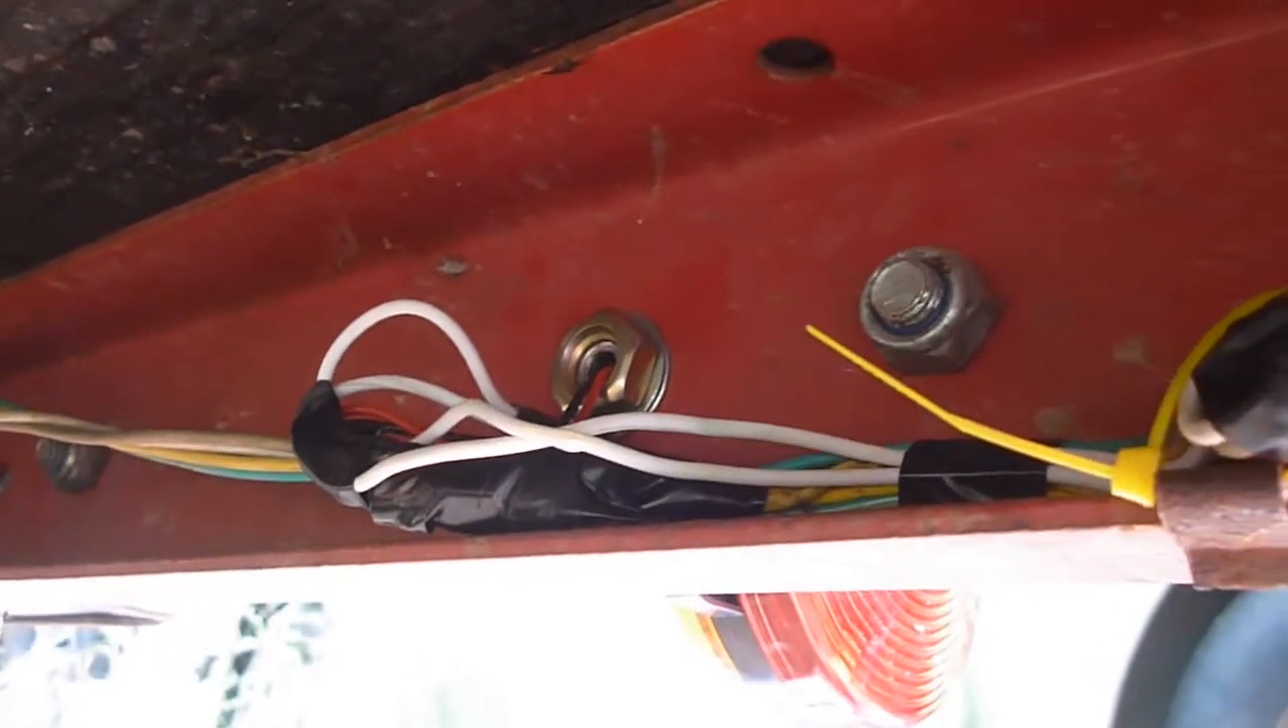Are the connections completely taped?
Yes.